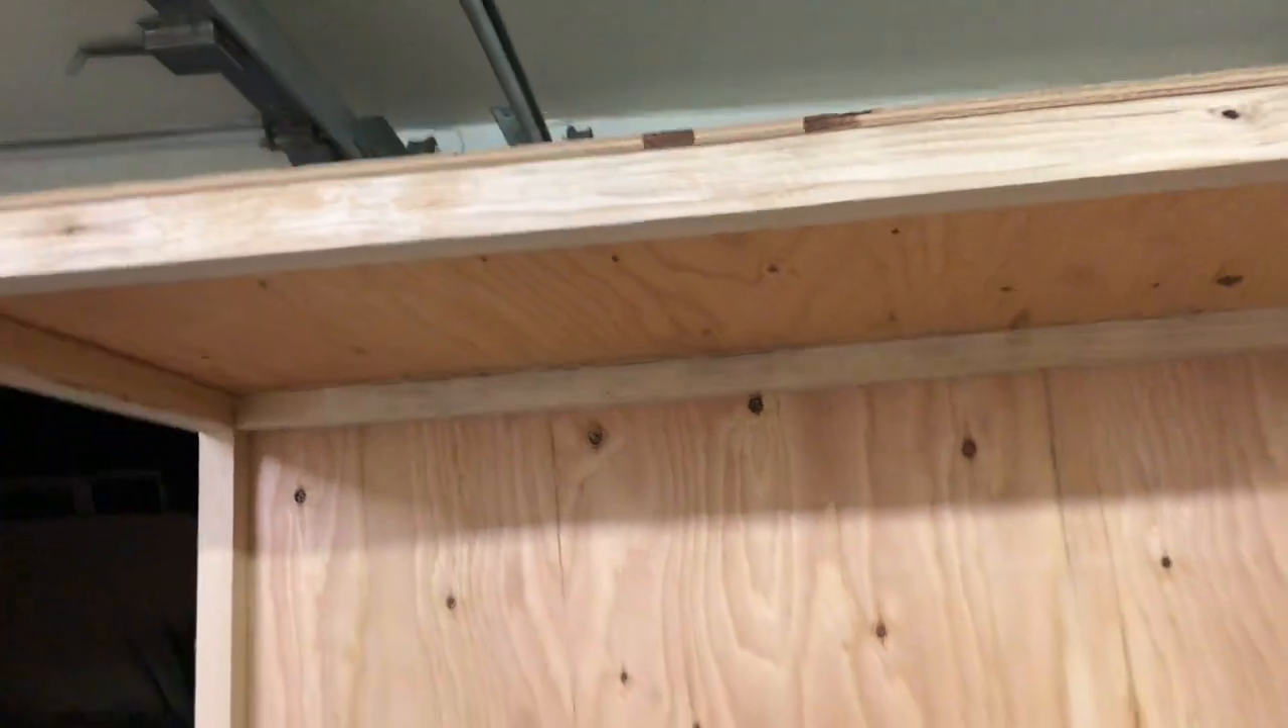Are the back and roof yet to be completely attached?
No.